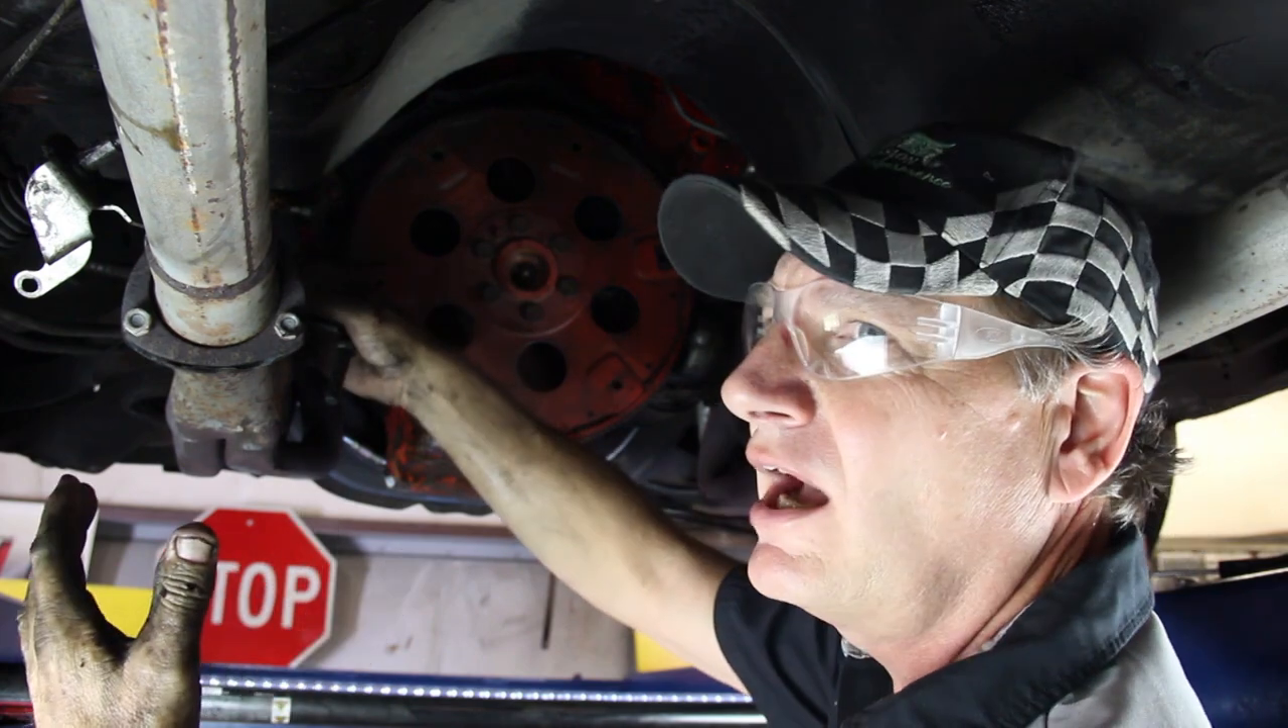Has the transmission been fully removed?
Yes.